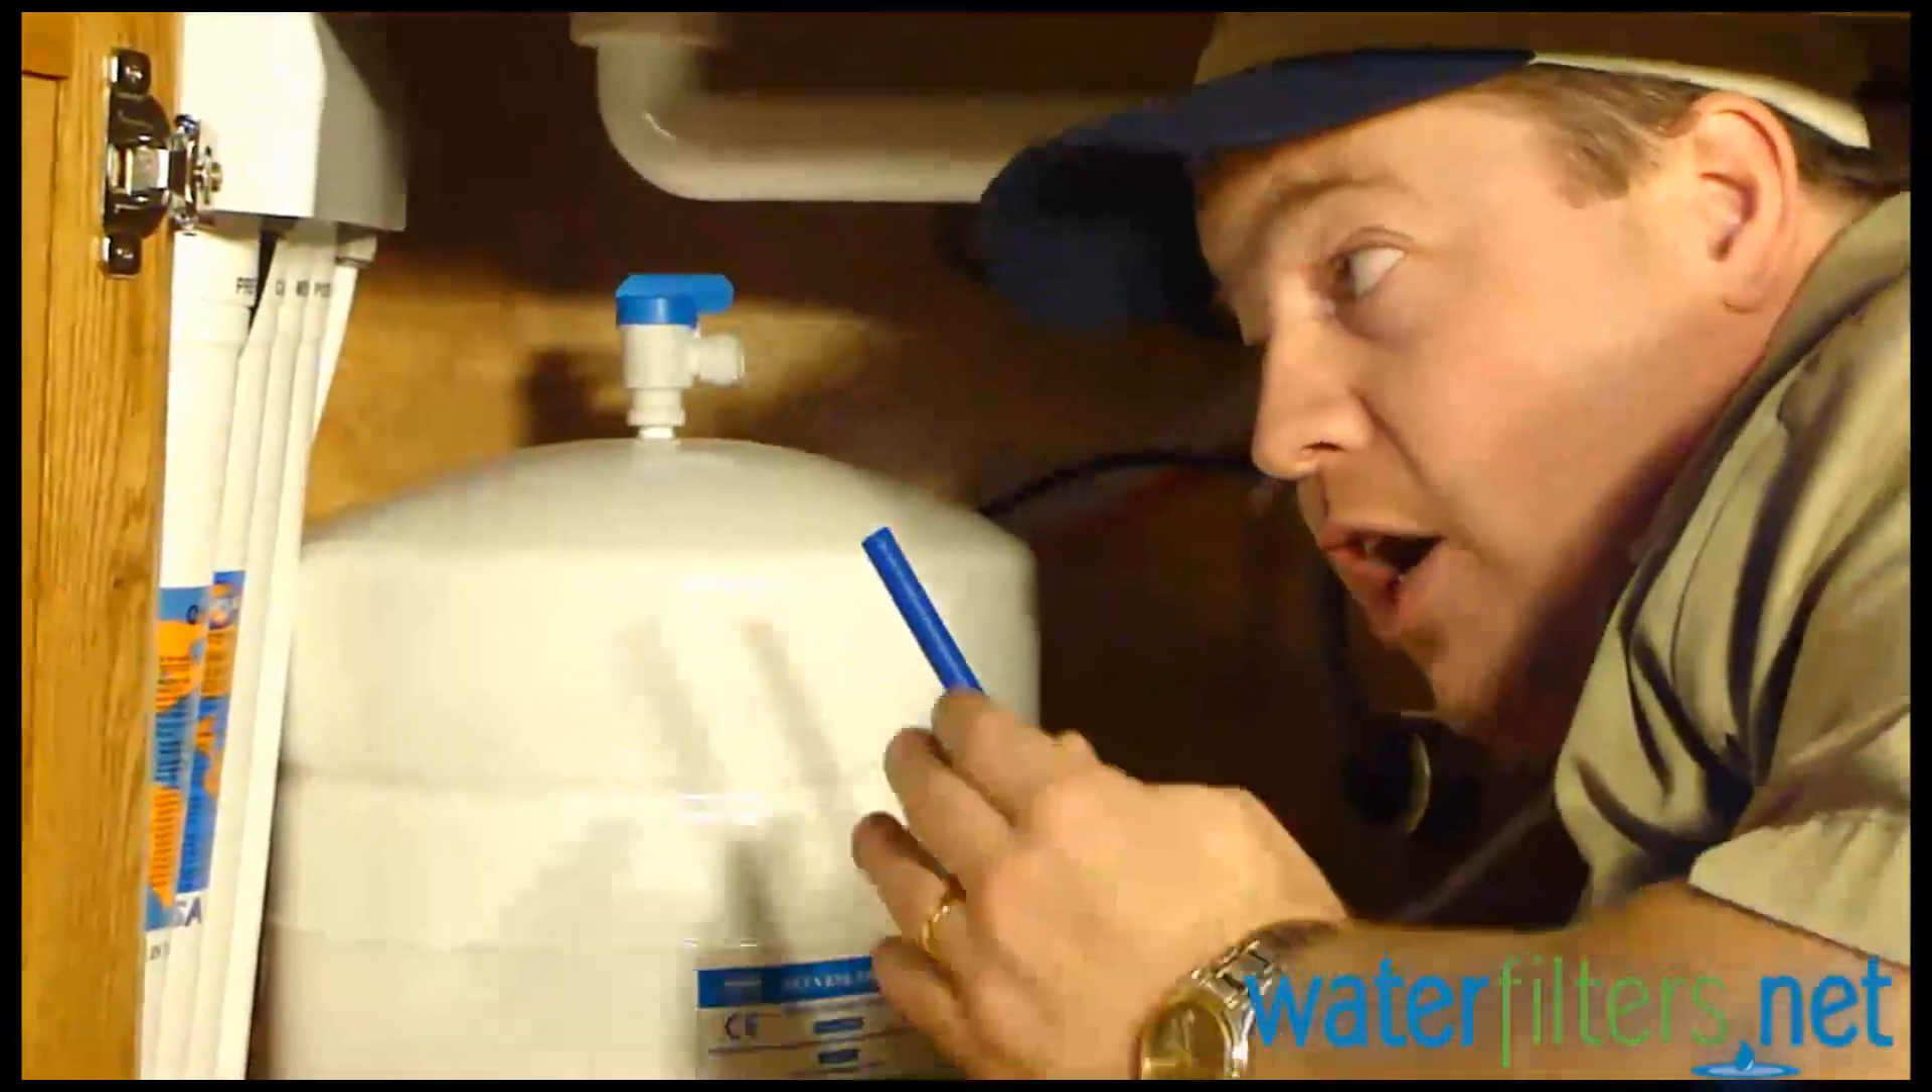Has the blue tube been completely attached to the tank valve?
No.